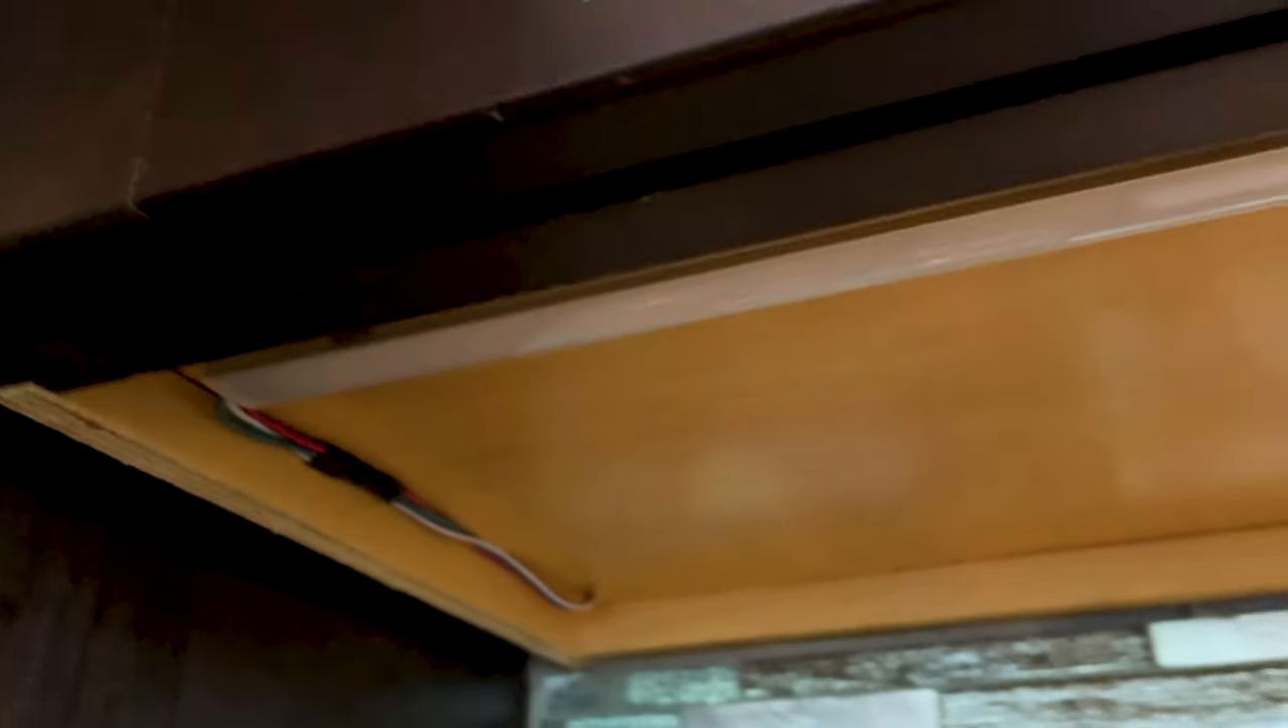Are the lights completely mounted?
Yes.